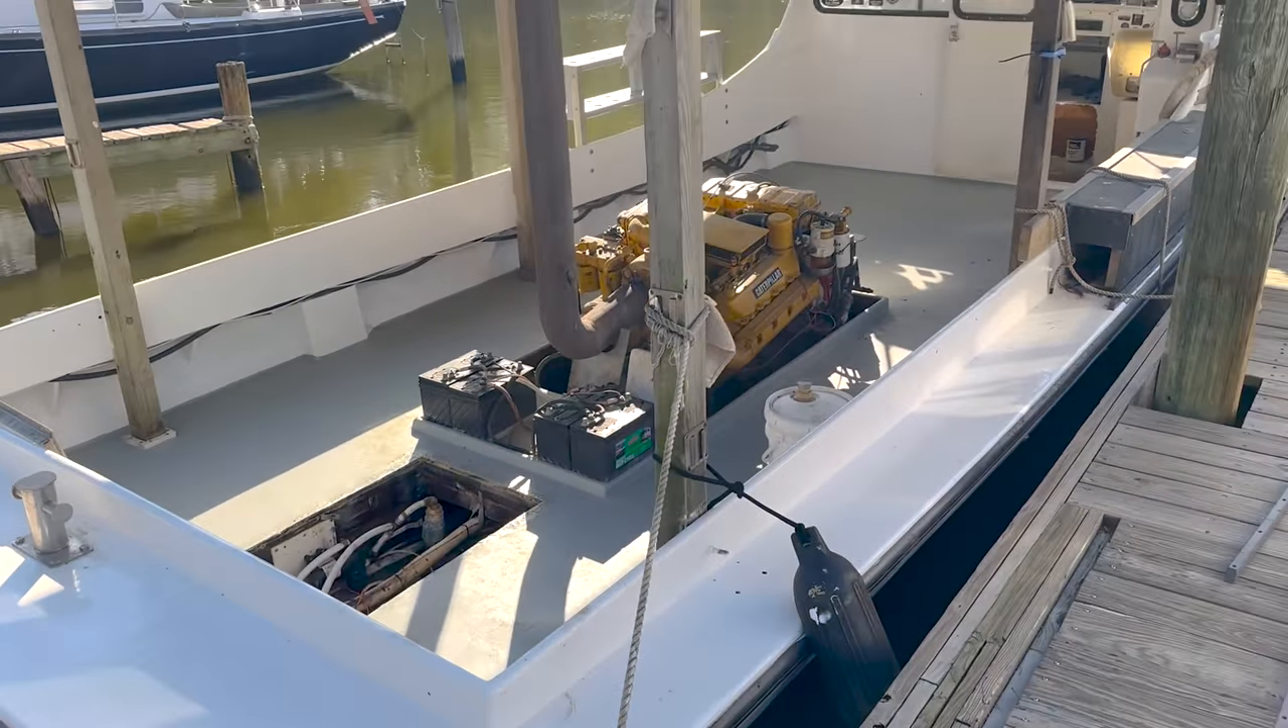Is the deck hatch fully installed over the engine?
No.